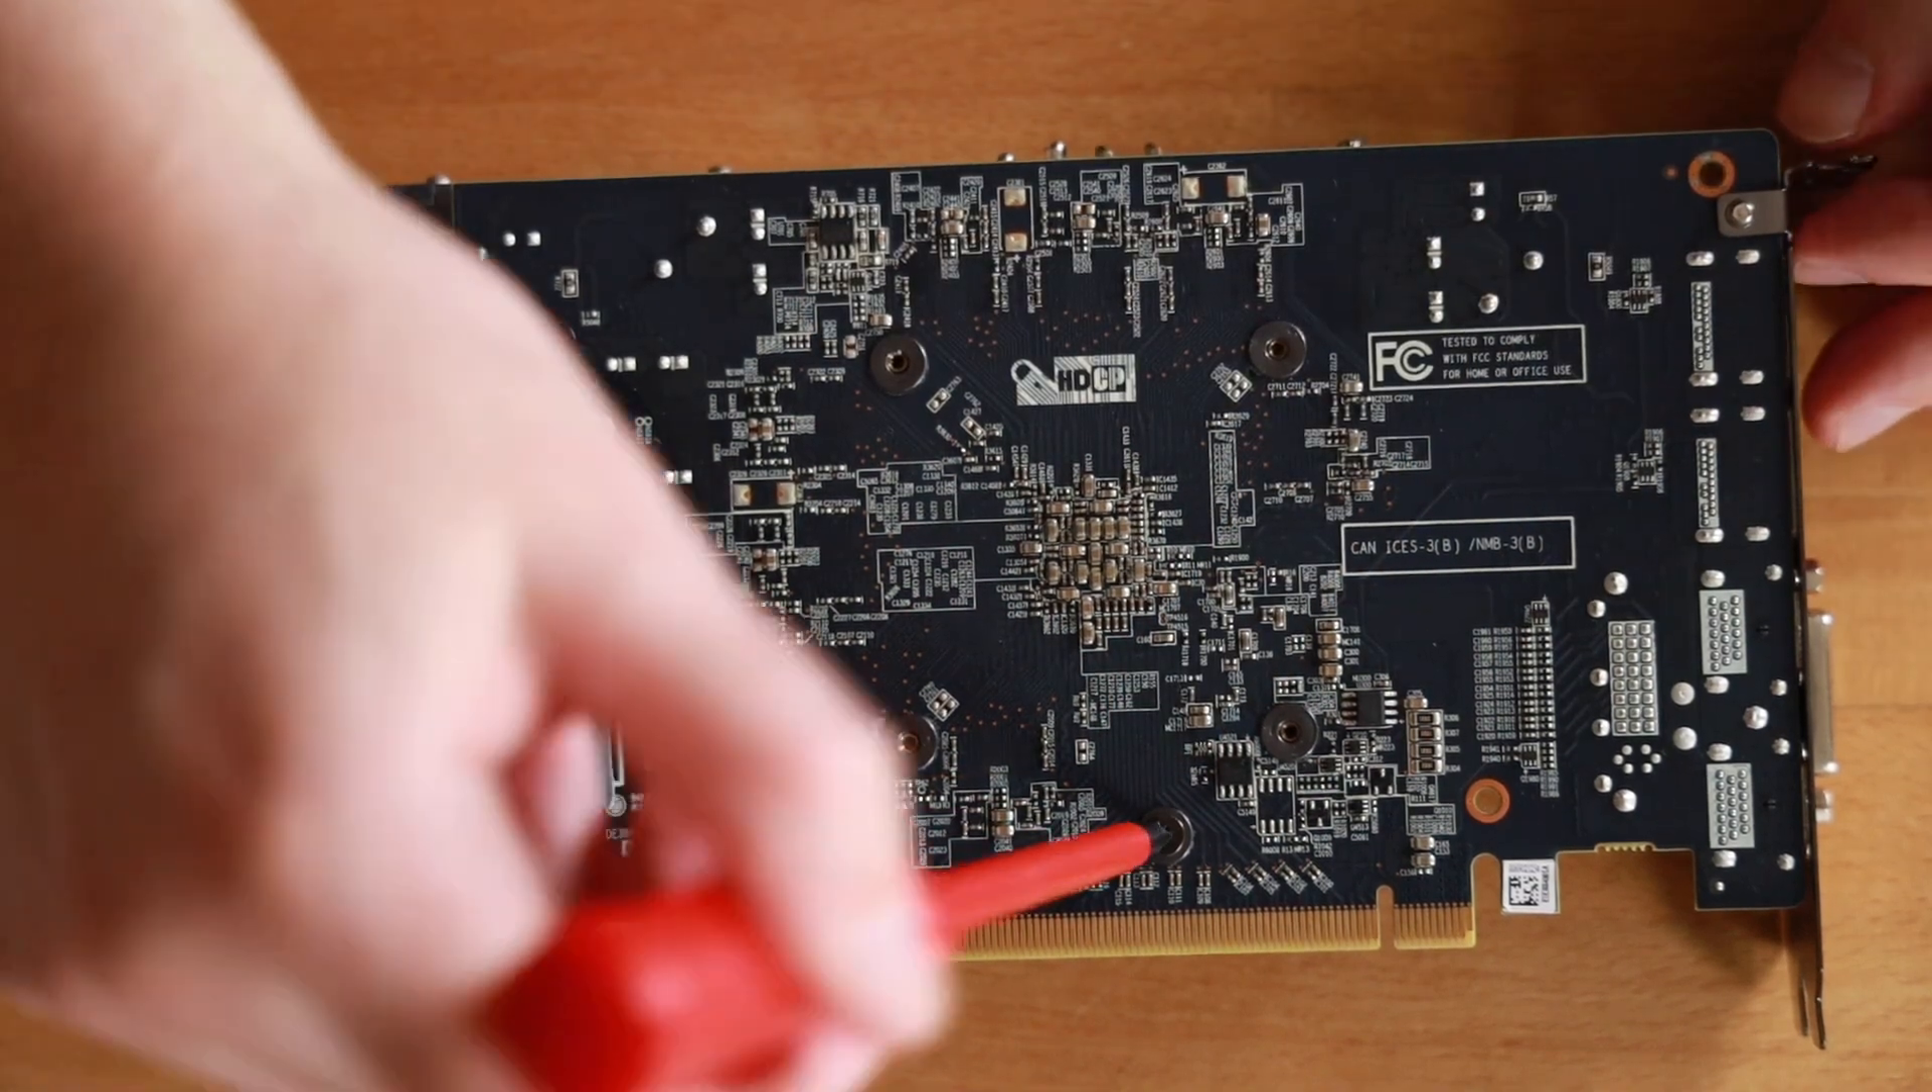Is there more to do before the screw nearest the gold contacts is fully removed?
Yes.